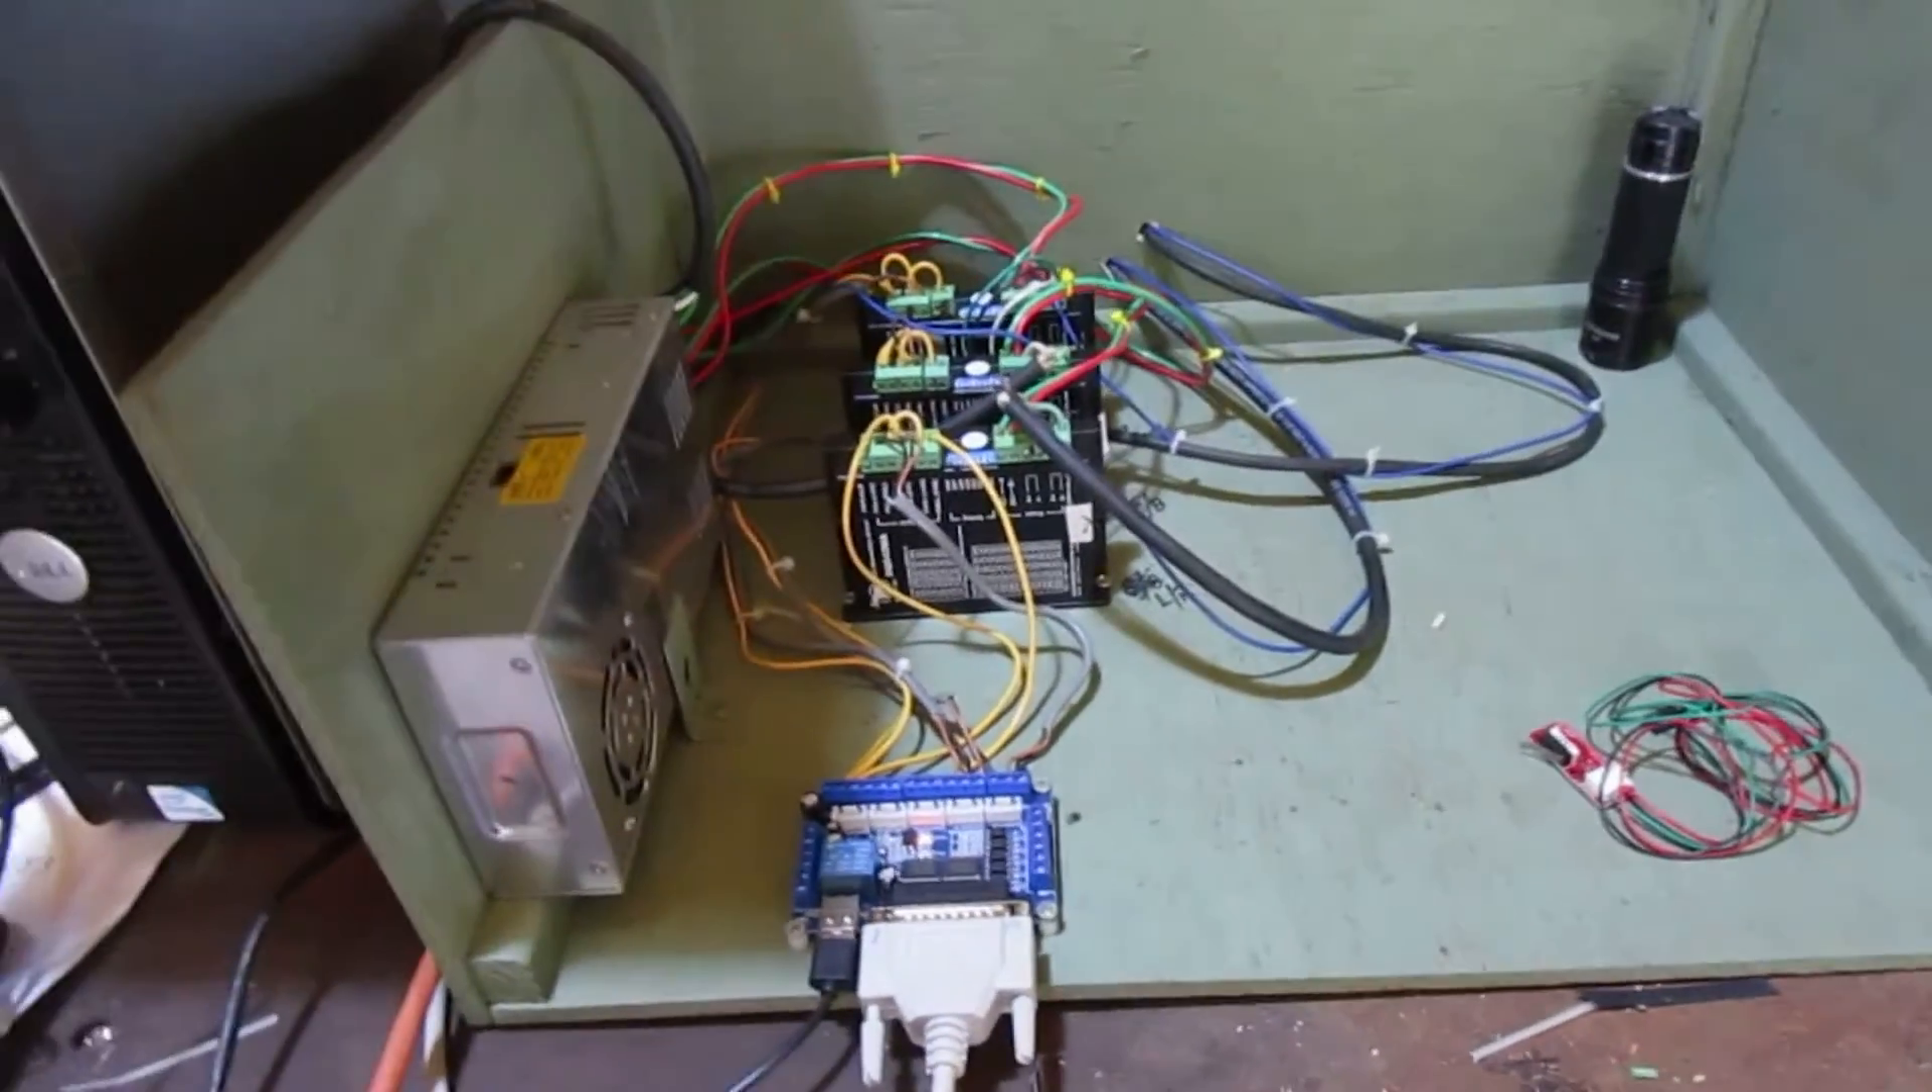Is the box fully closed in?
No.